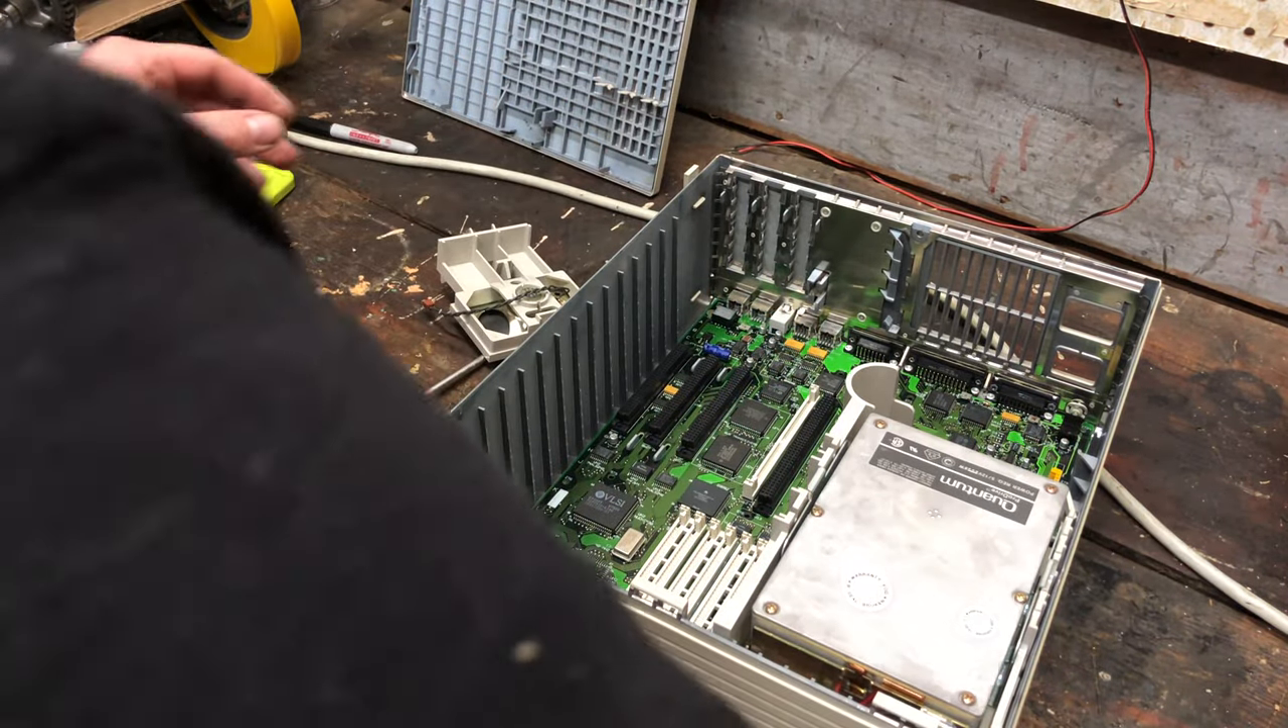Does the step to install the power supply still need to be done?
Yes.